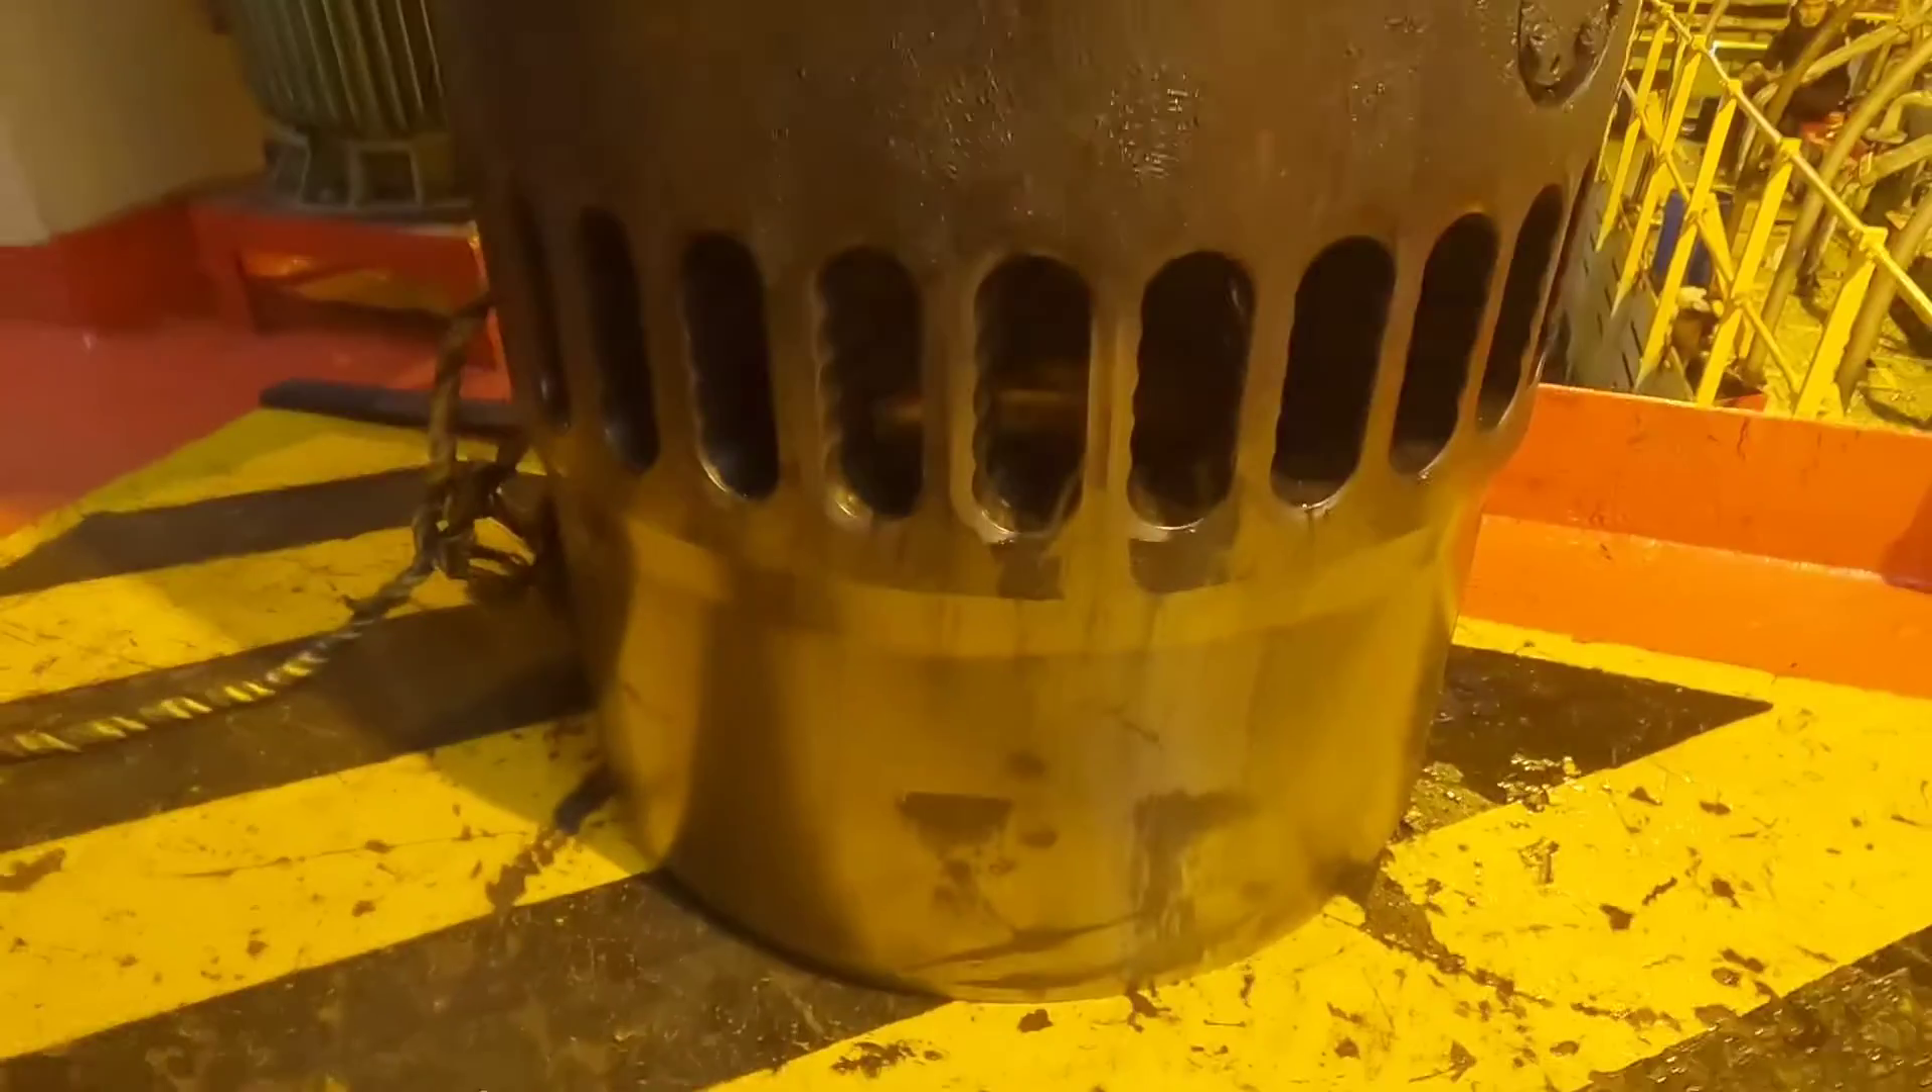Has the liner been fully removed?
Yes.